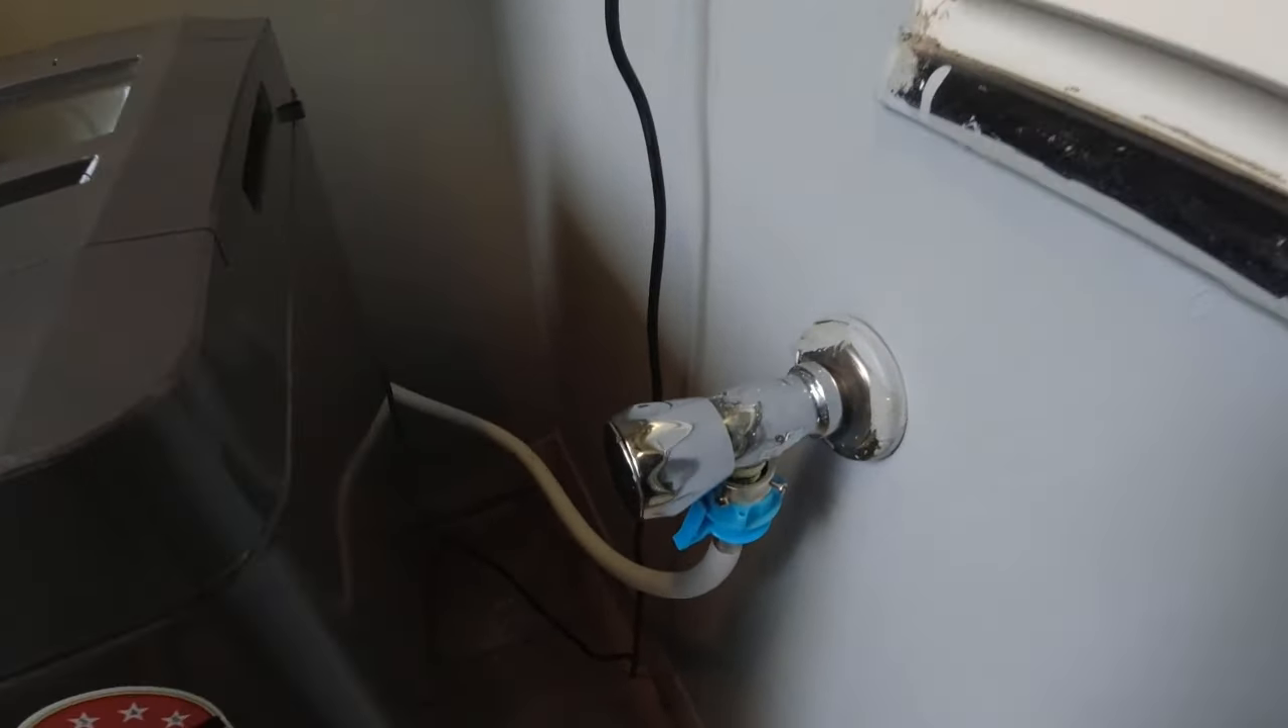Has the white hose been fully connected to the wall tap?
Yes.